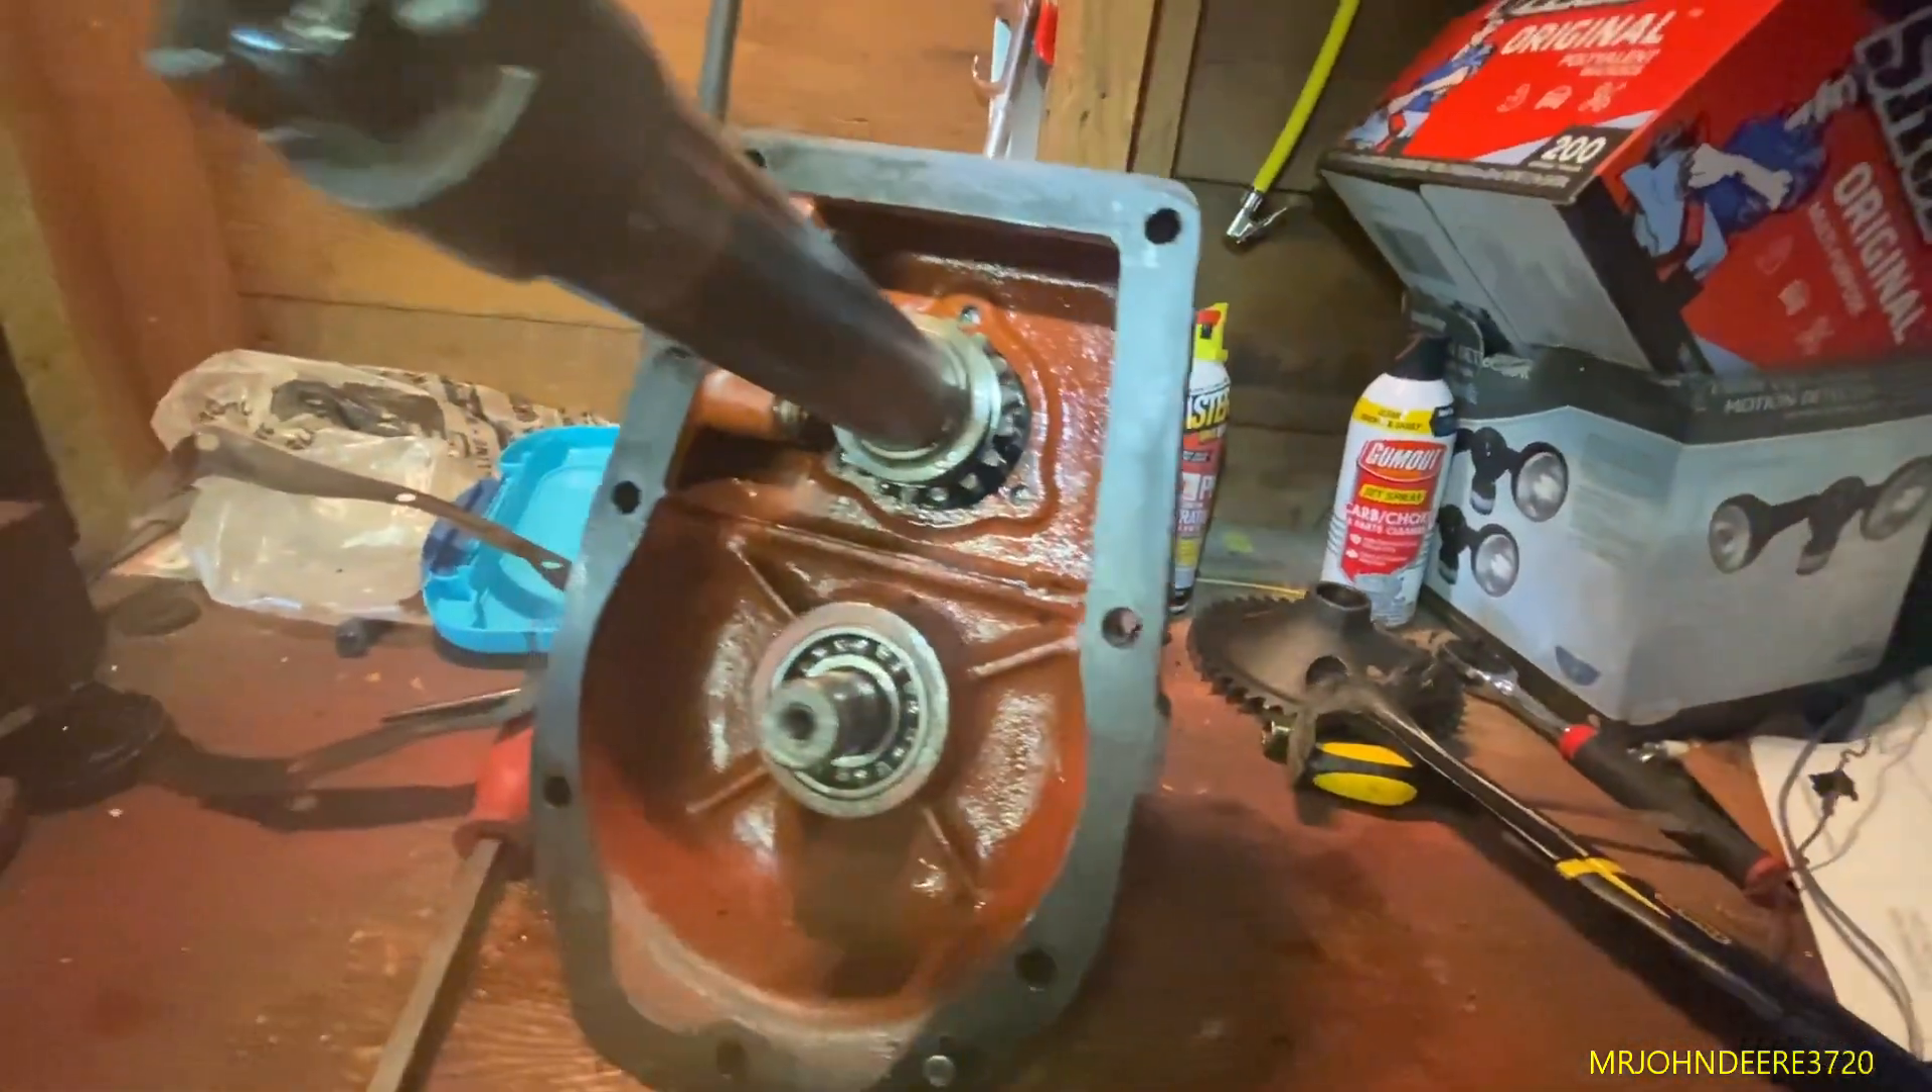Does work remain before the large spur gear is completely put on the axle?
Yes.